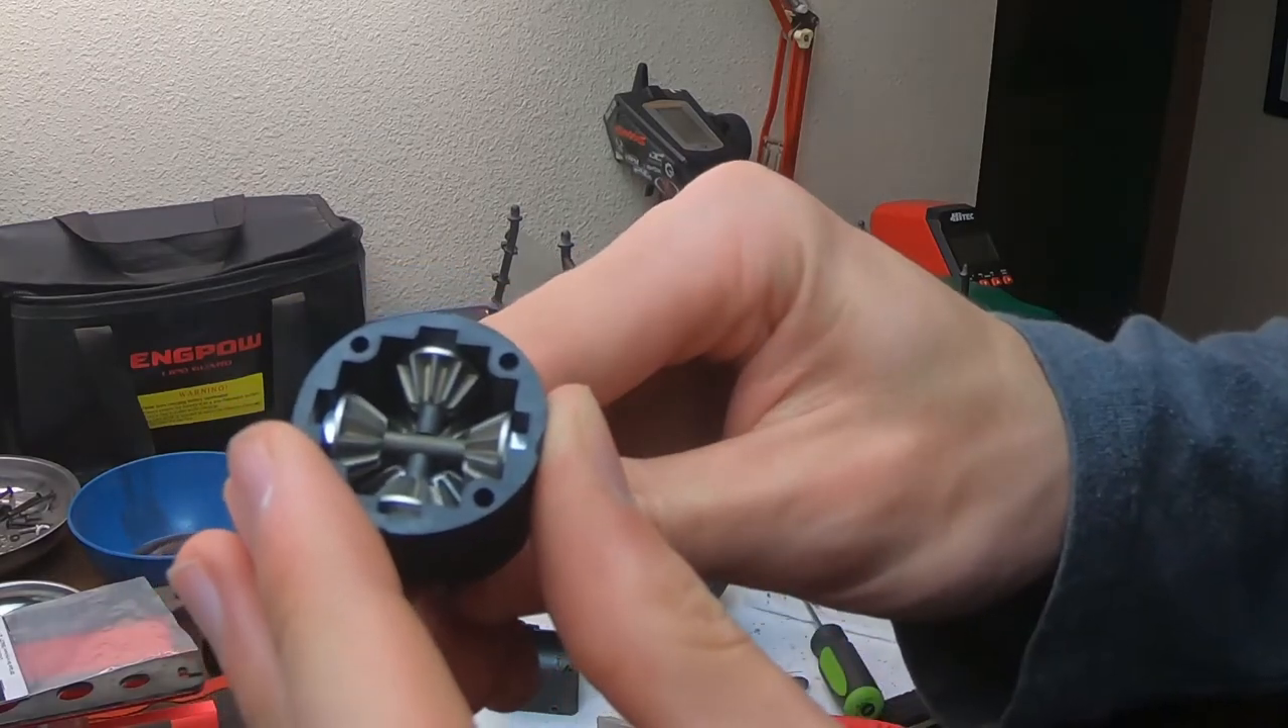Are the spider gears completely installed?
Yes.